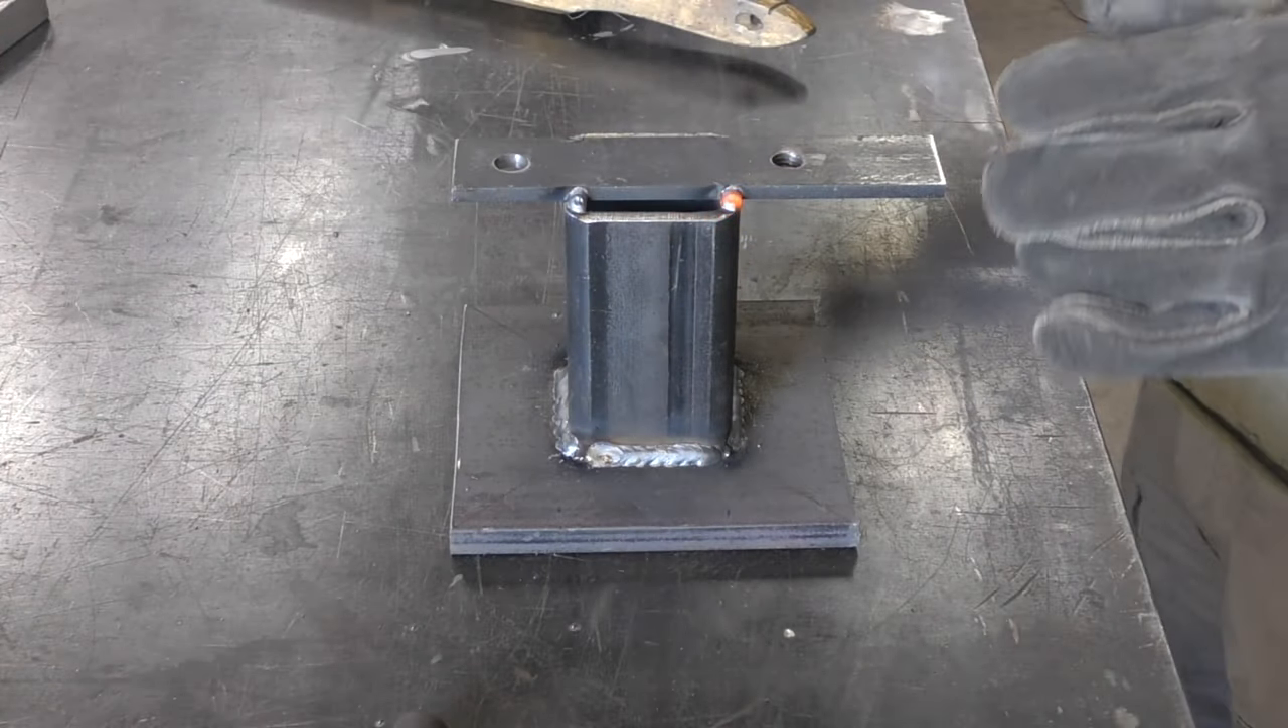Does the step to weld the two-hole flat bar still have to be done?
Yes.